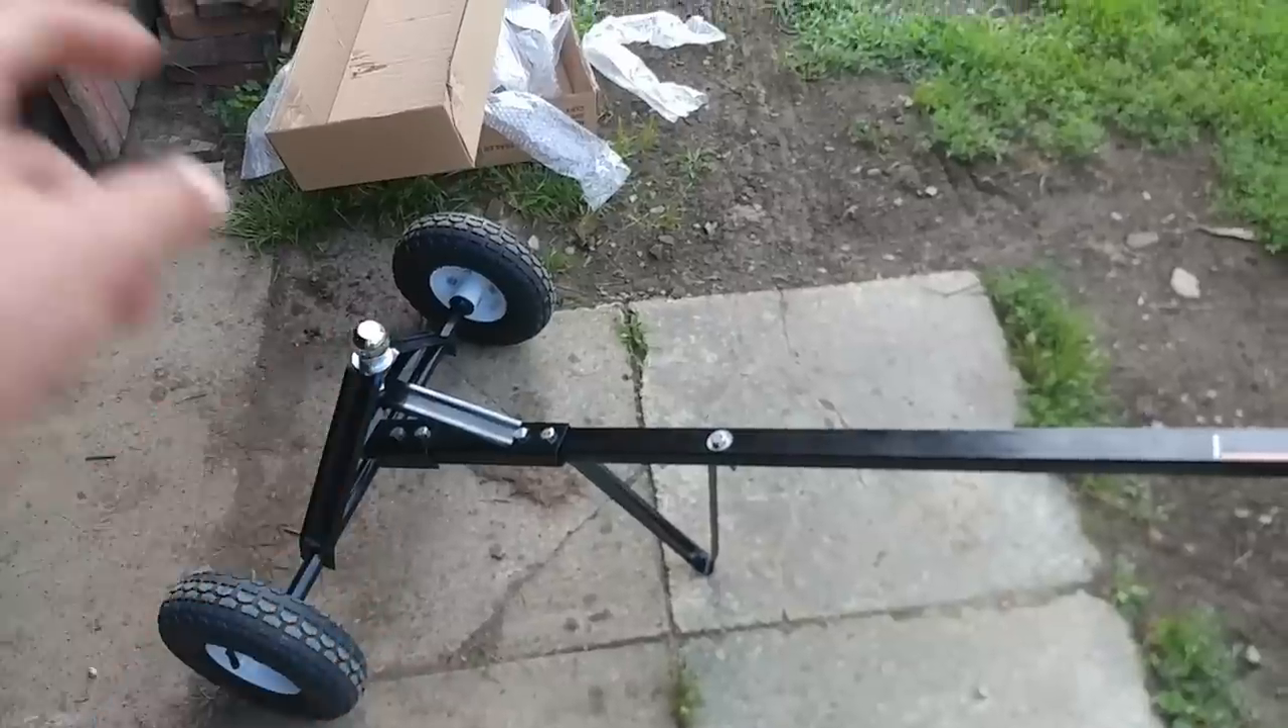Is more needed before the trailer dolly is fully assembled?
No.